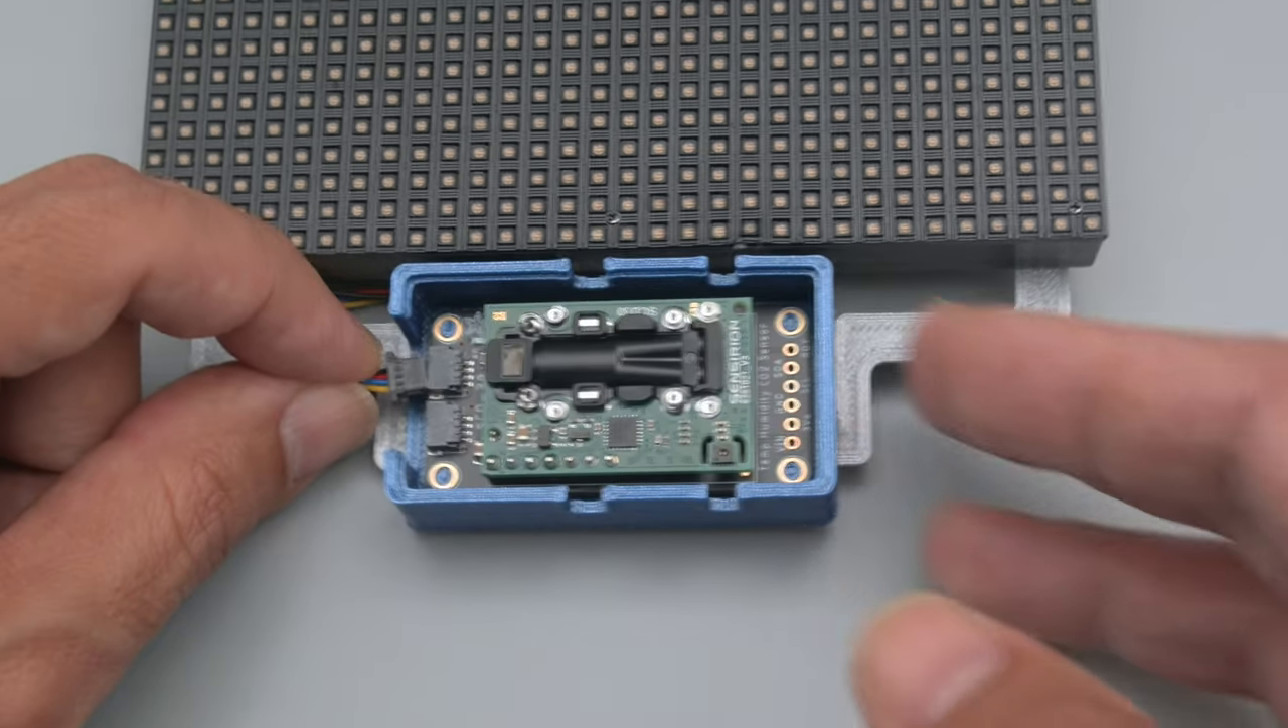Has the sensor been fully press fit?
Yes.